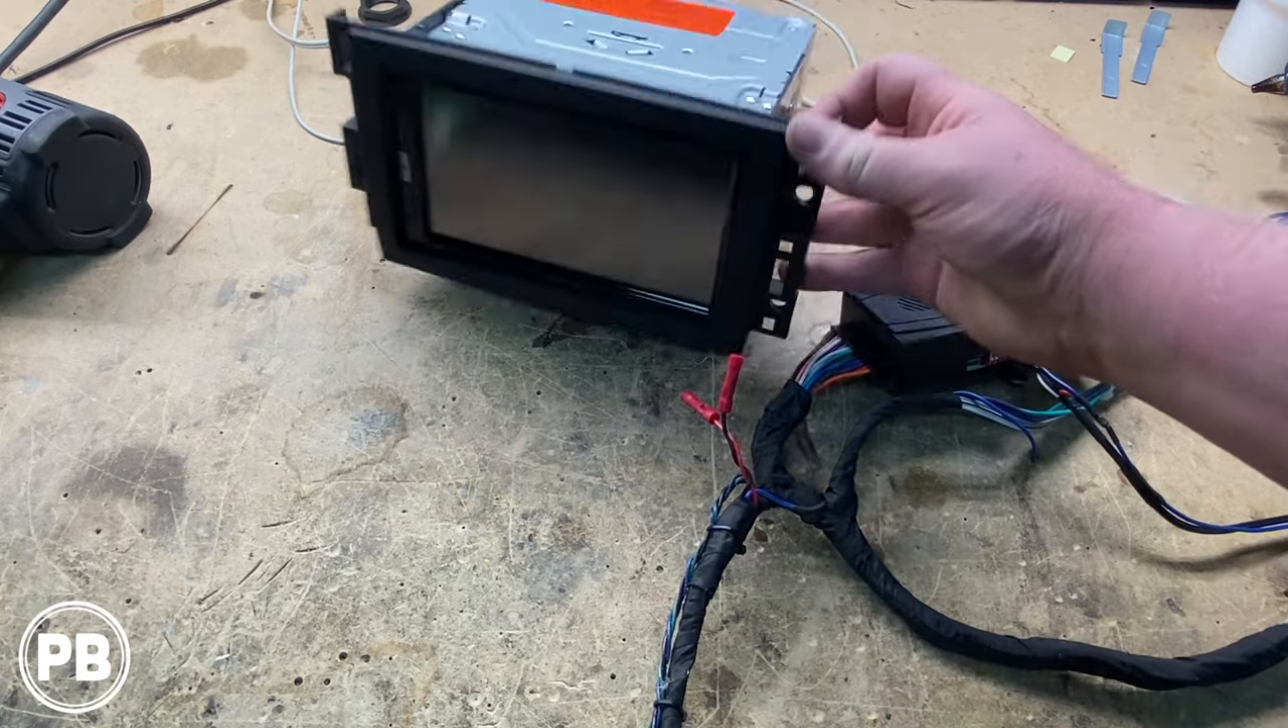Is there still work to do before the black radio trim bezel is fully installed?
No.